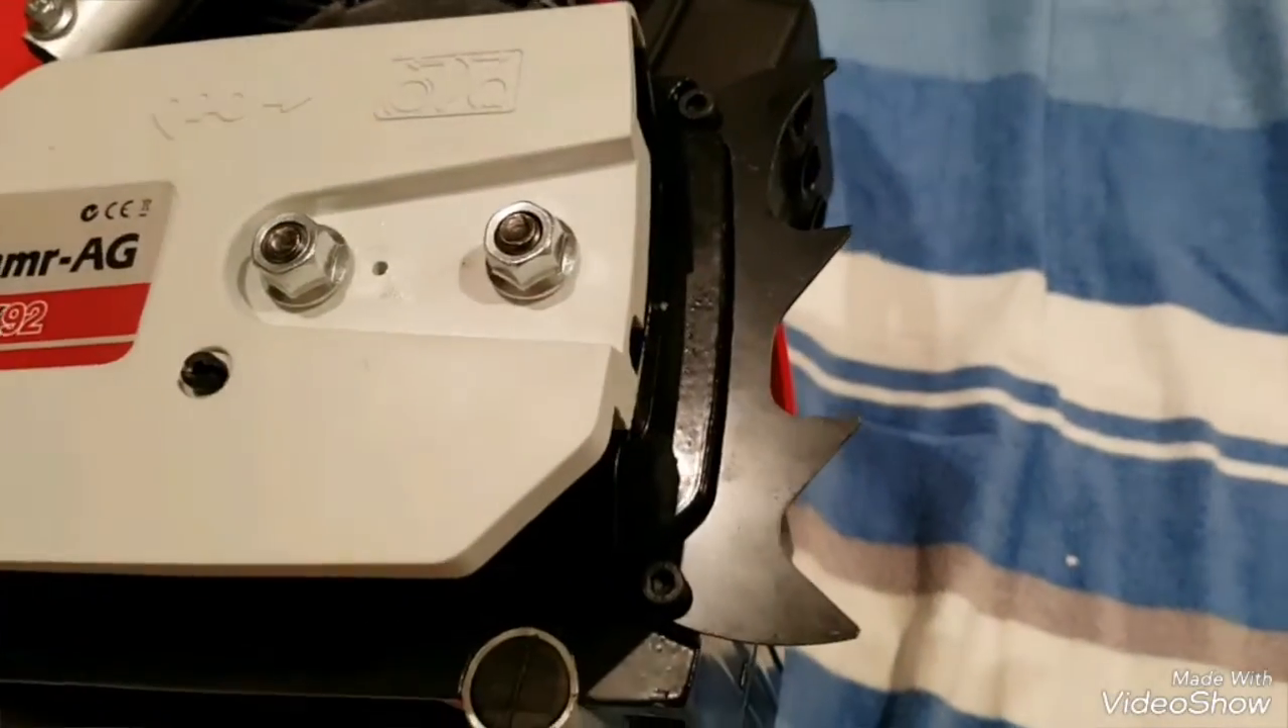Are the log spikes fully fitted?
Yes.